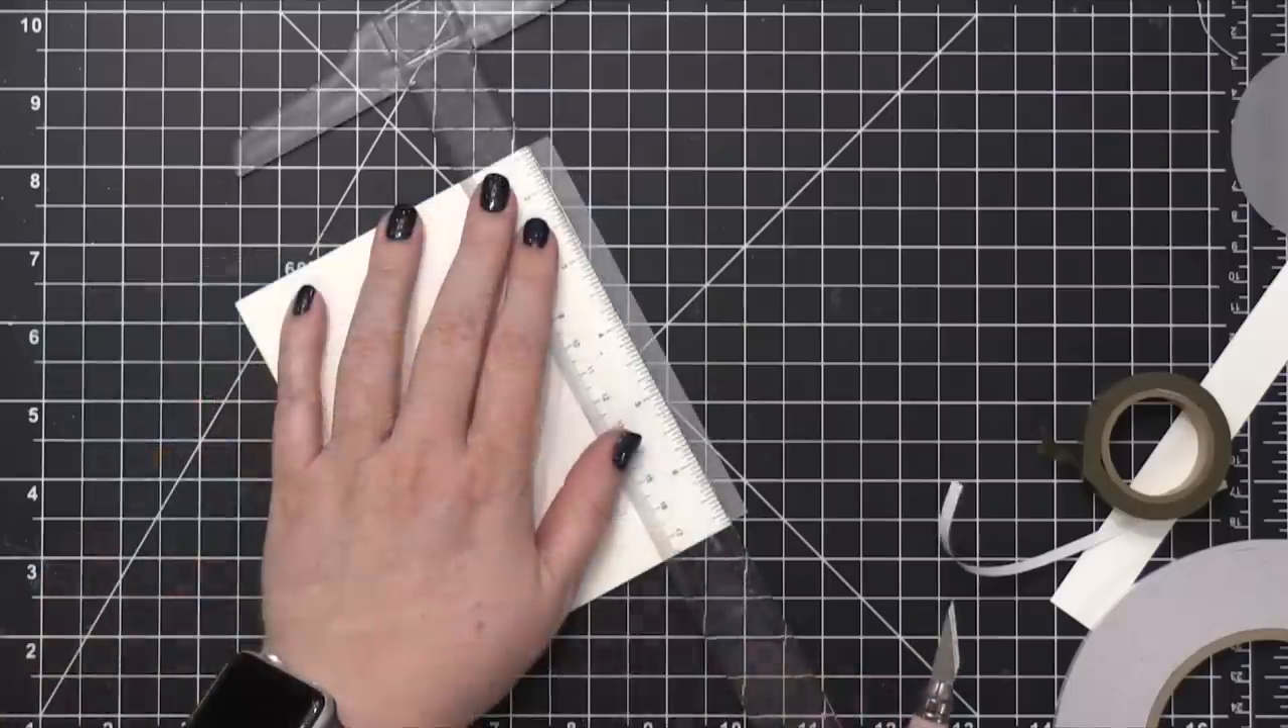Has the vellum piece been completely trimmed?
No.